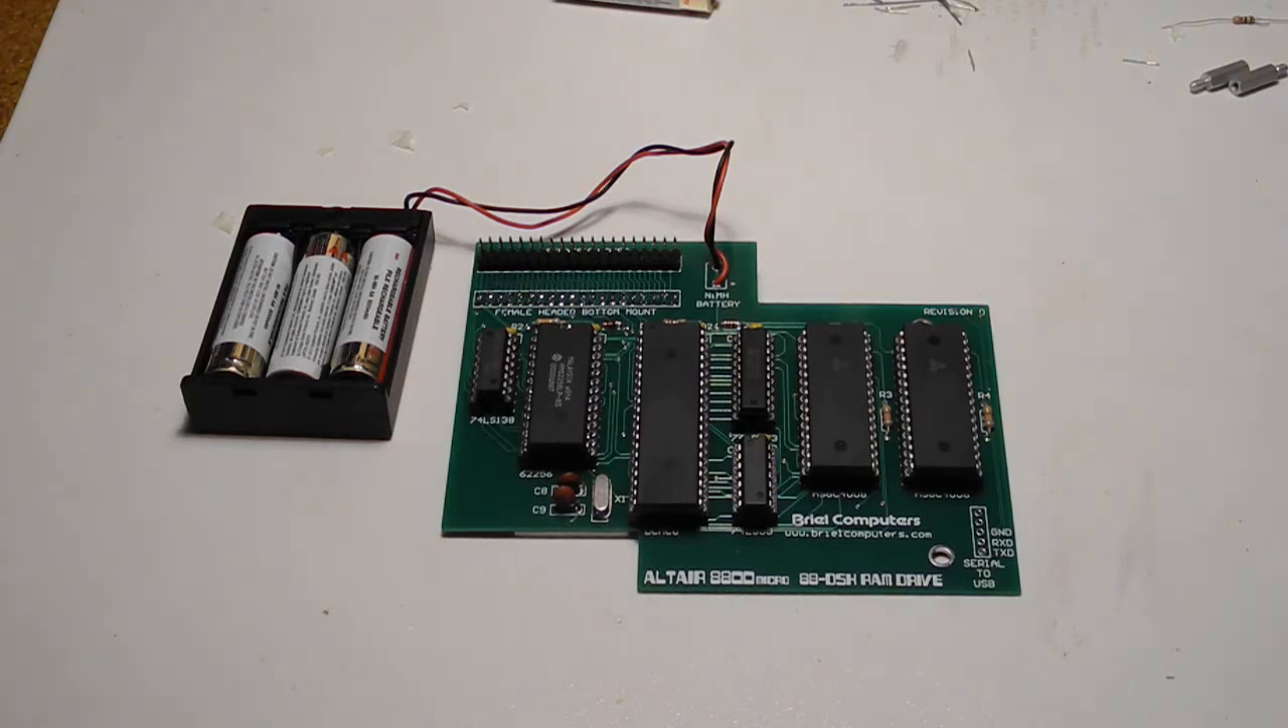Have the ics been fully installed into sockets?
Yes.